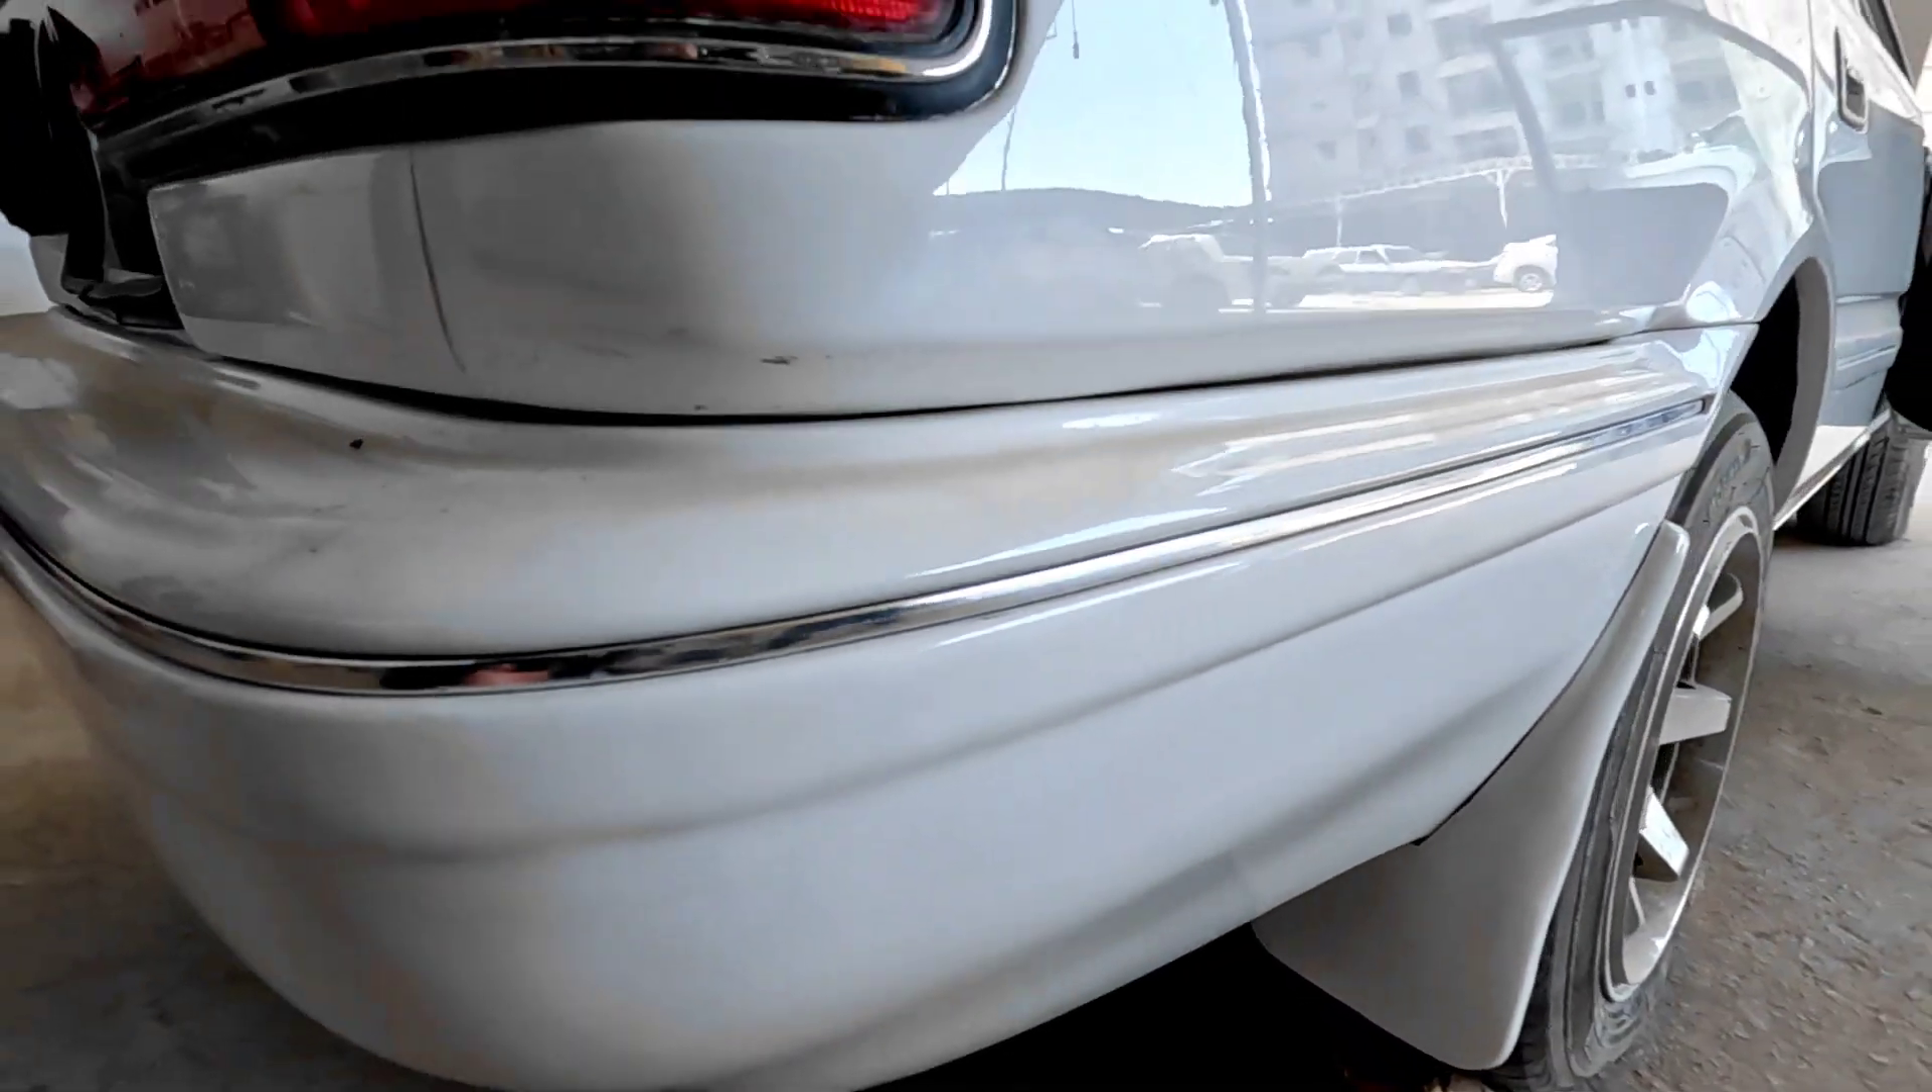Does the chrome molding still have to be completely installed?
No.